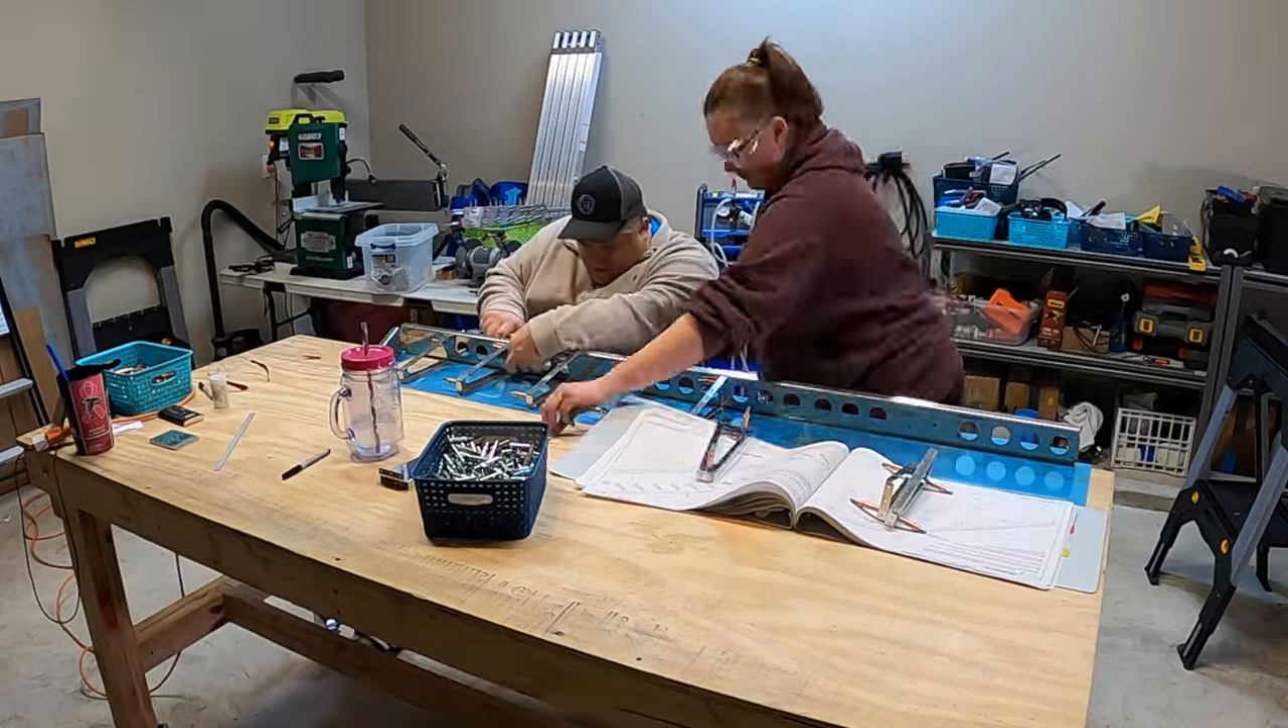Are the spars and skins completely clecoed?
No.